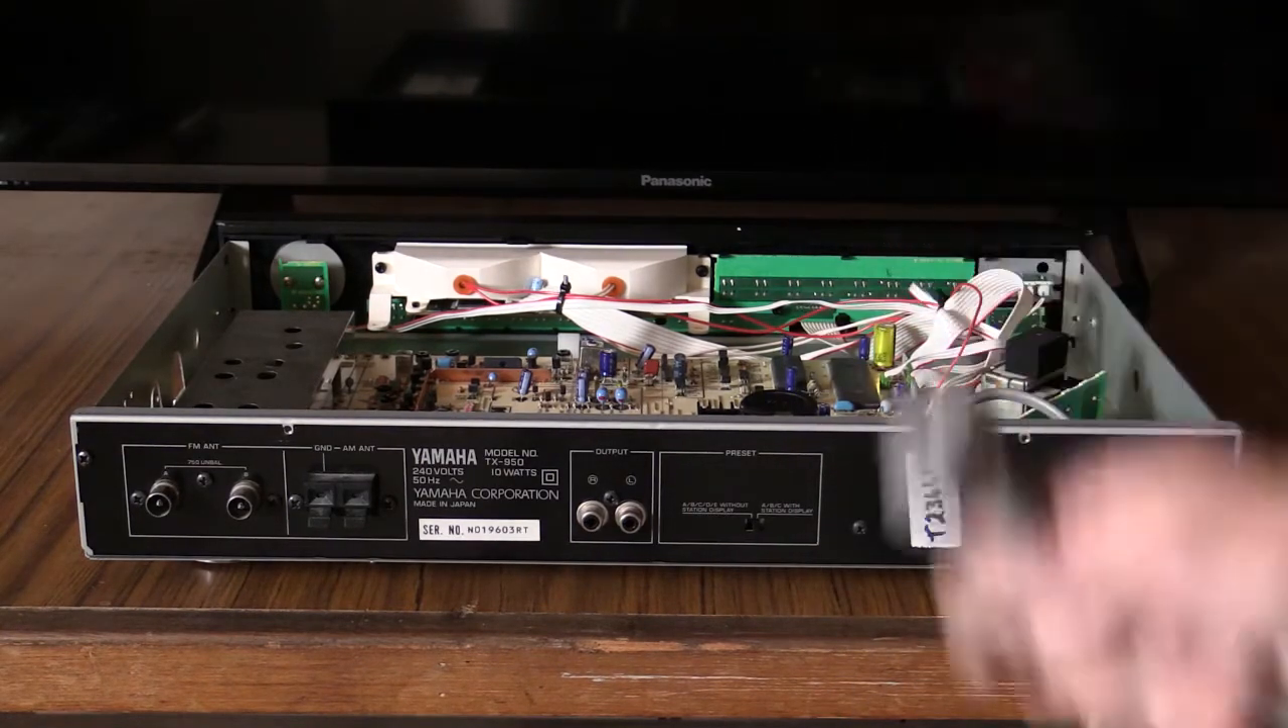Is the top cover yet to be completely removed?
No.